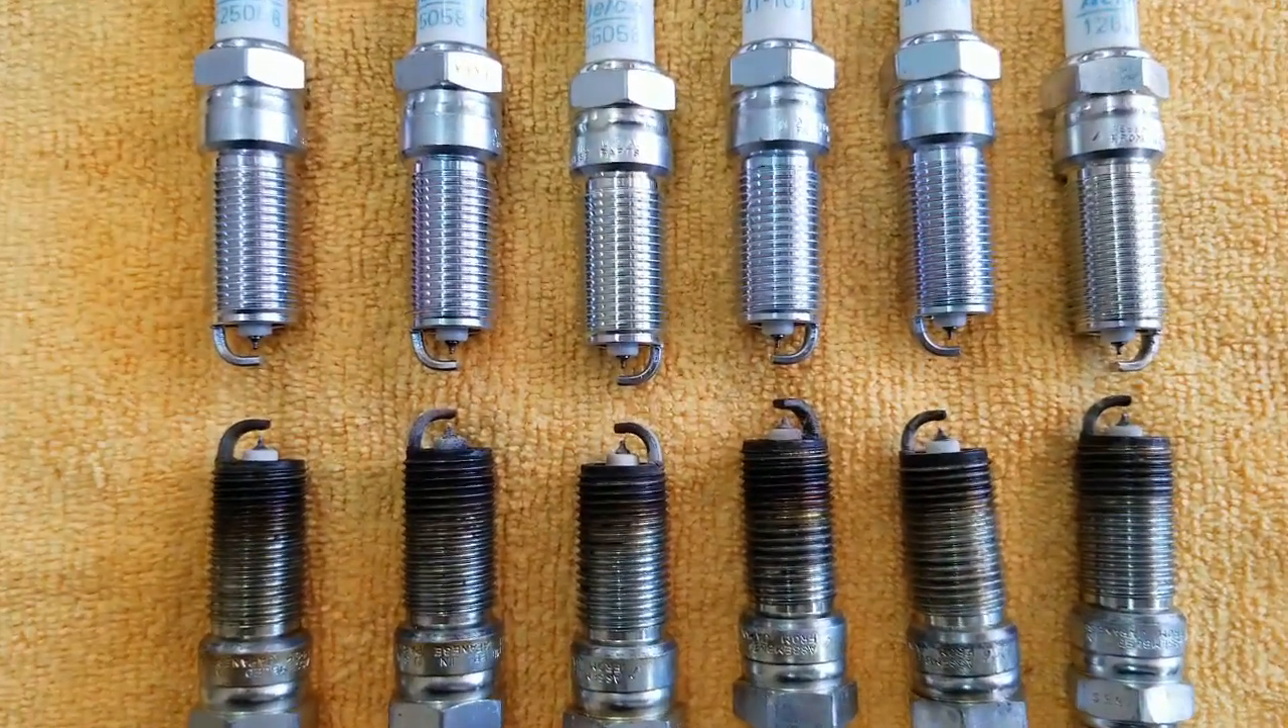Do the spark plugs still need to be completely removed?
No.